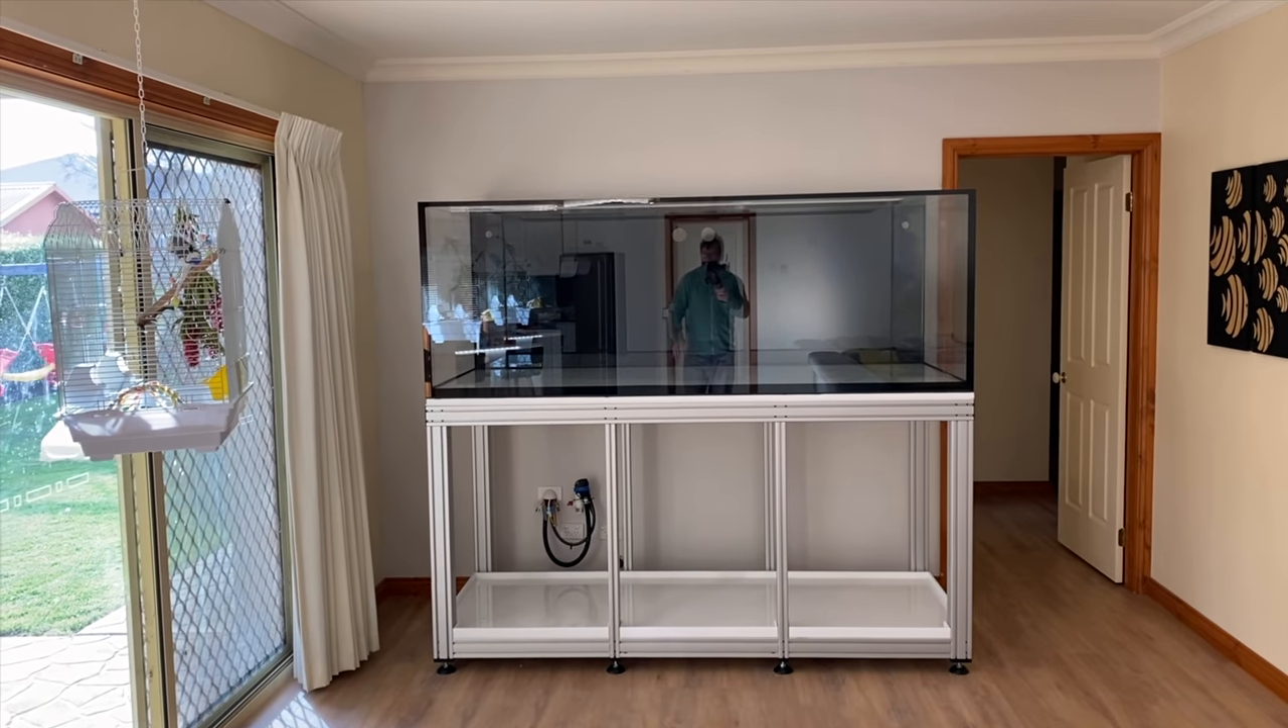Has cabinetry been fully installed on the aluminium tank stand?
No.